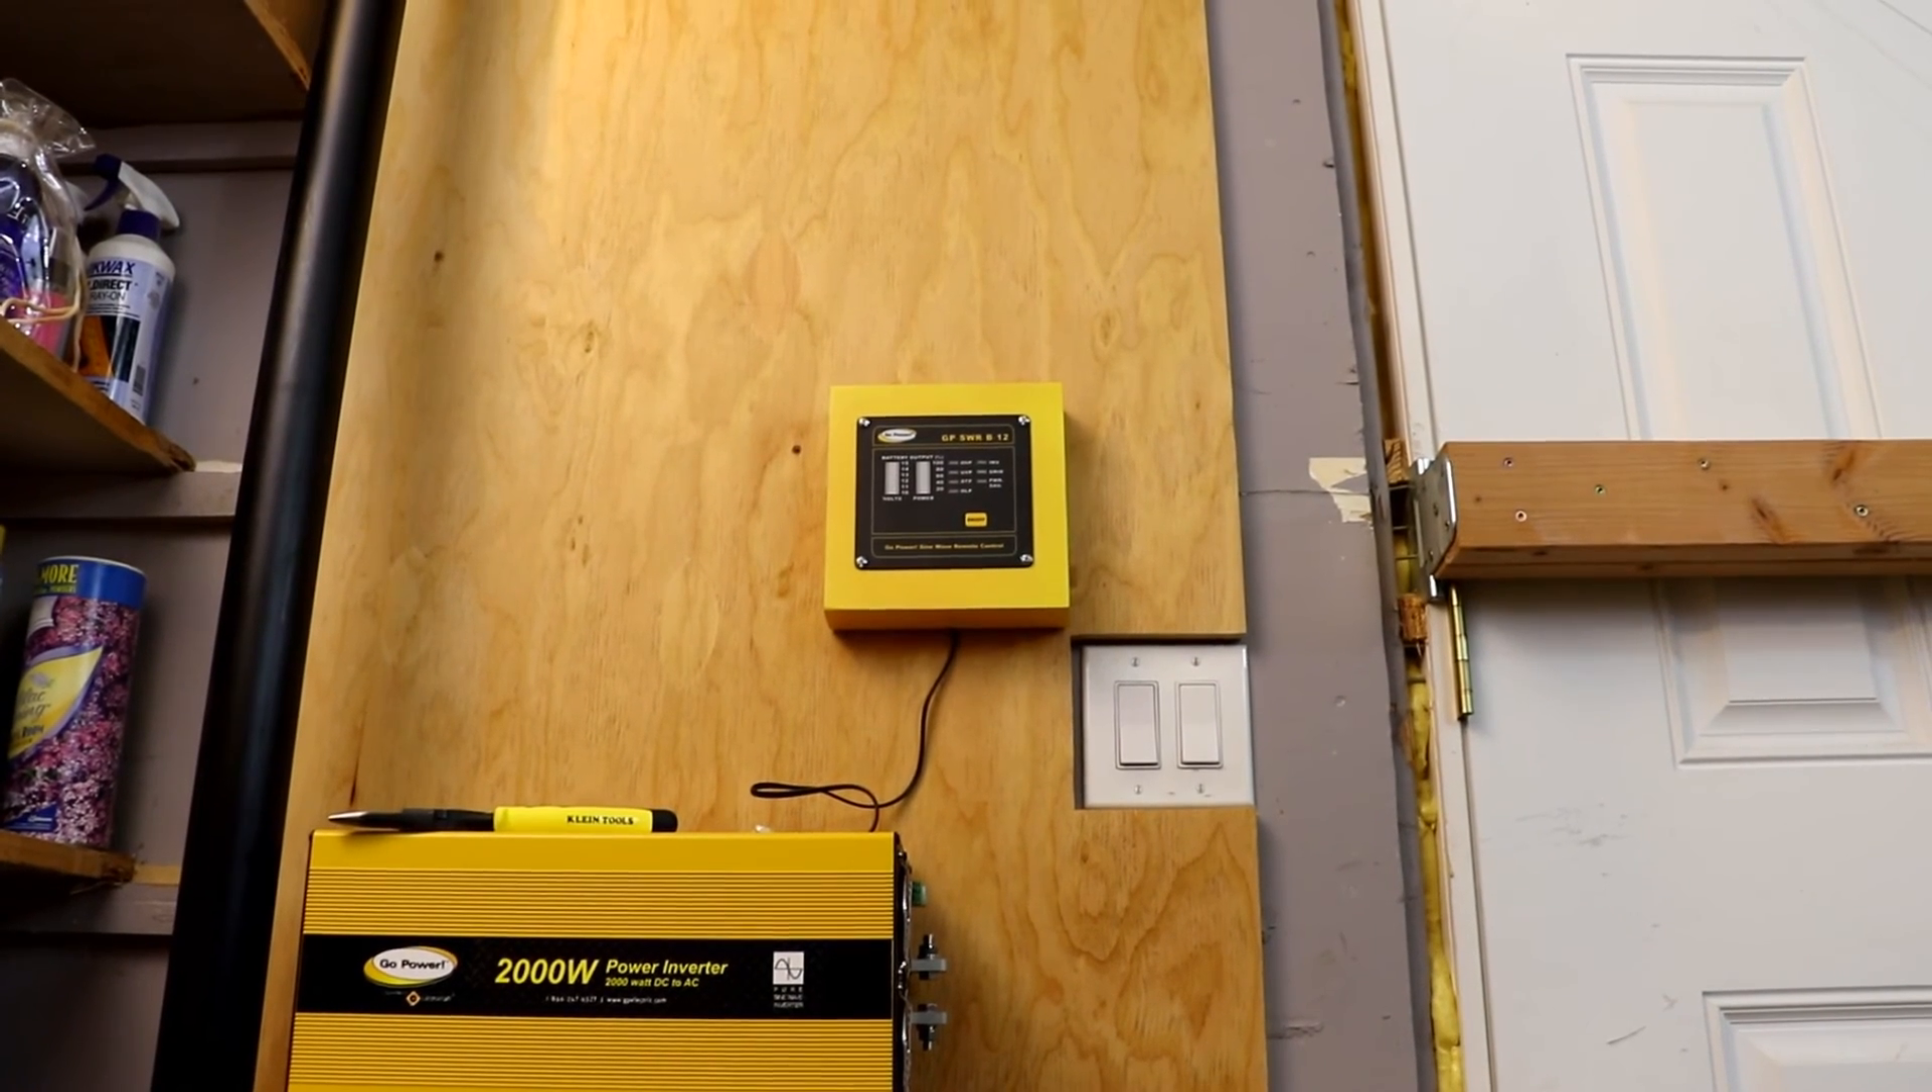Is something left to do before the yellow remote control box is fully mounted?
No.